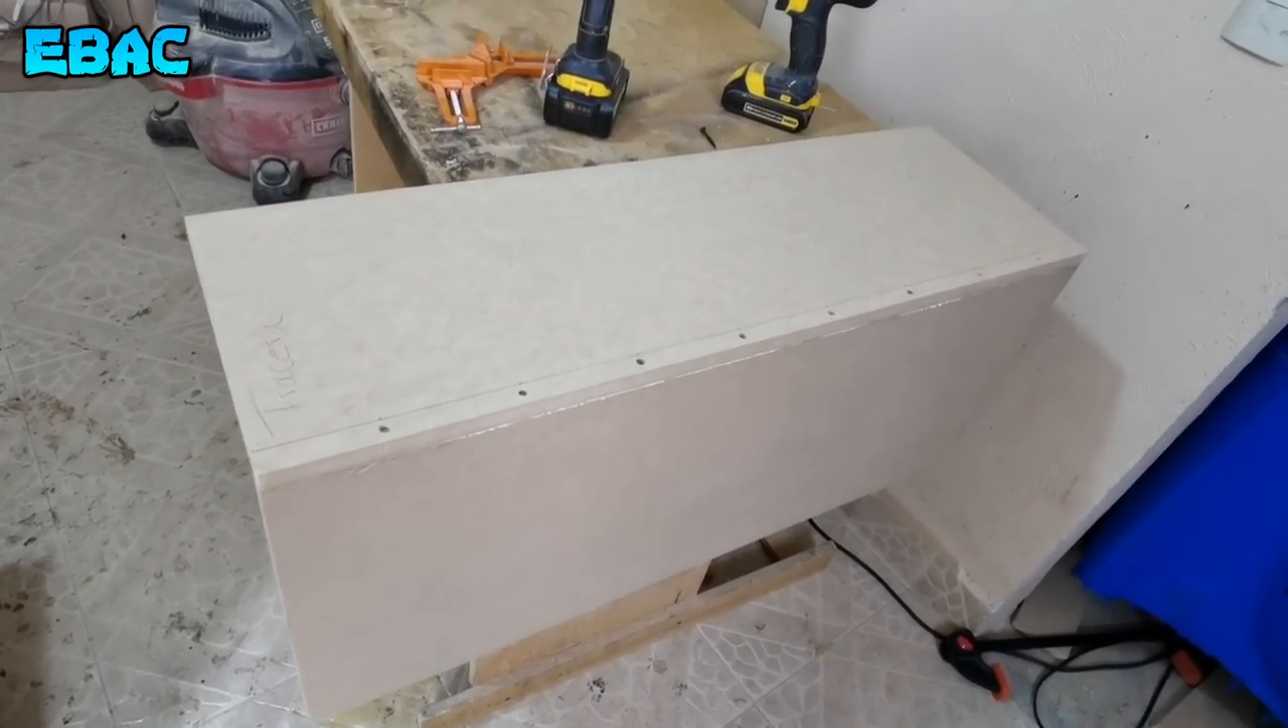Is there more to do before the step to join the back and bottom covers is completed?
No.